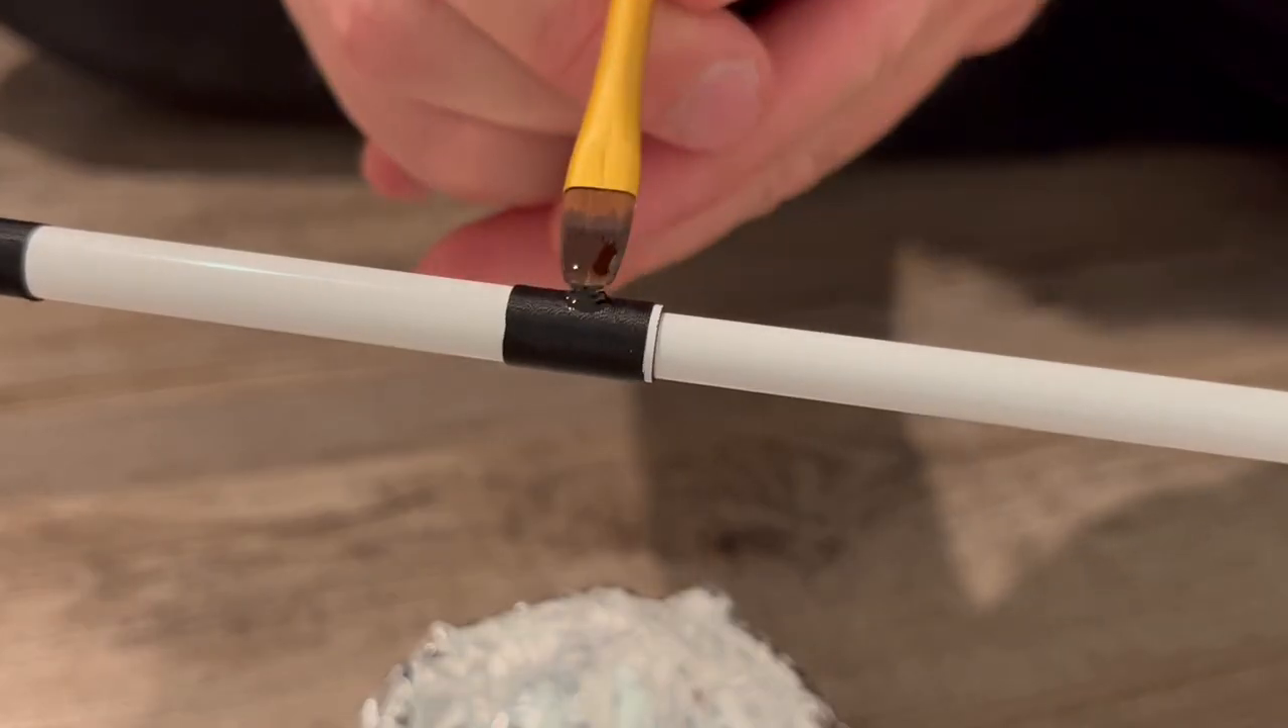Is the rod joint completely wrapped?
Yes.